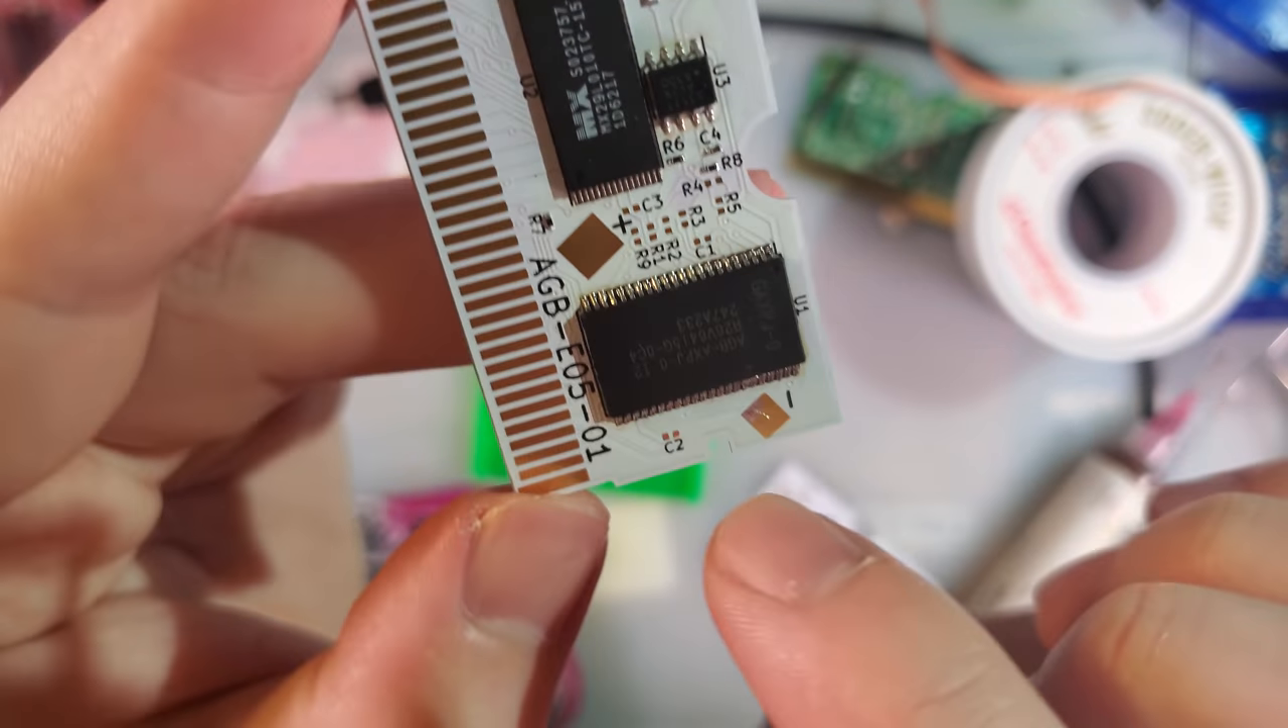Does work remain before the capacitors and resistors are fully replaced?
Yes.